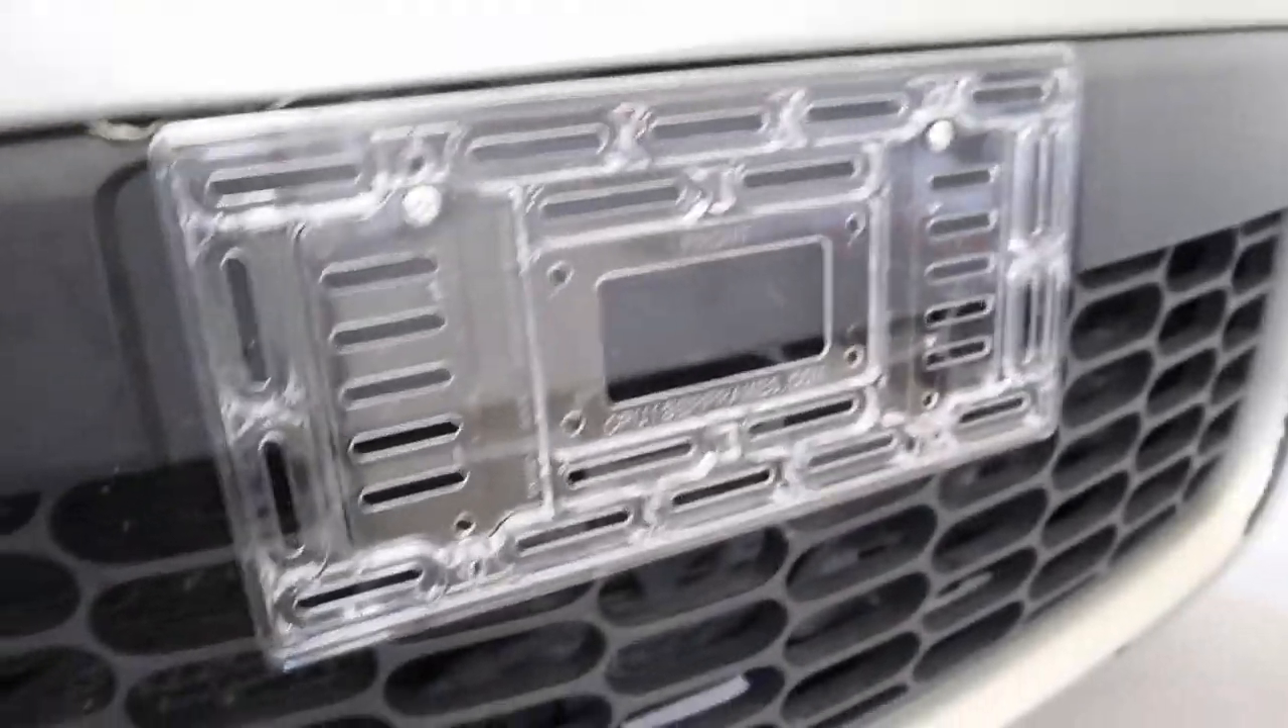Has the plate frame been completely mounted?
Yes.